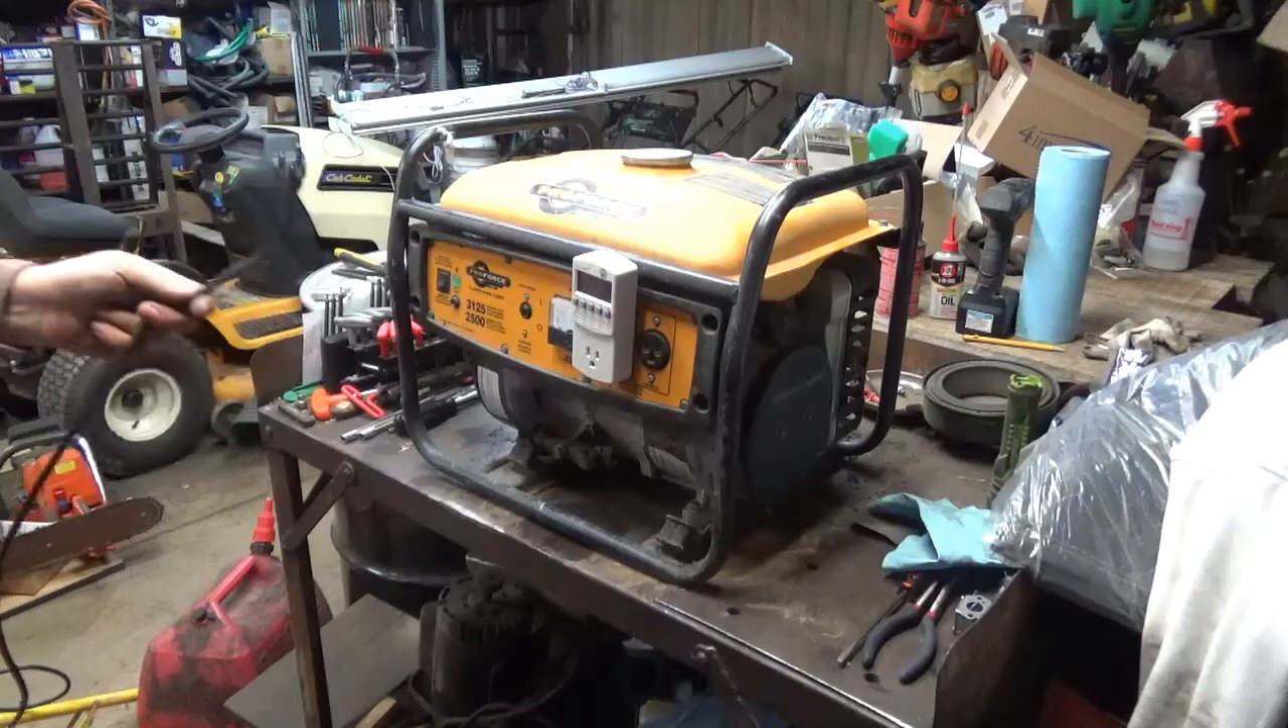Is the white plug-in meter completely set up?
Yes.